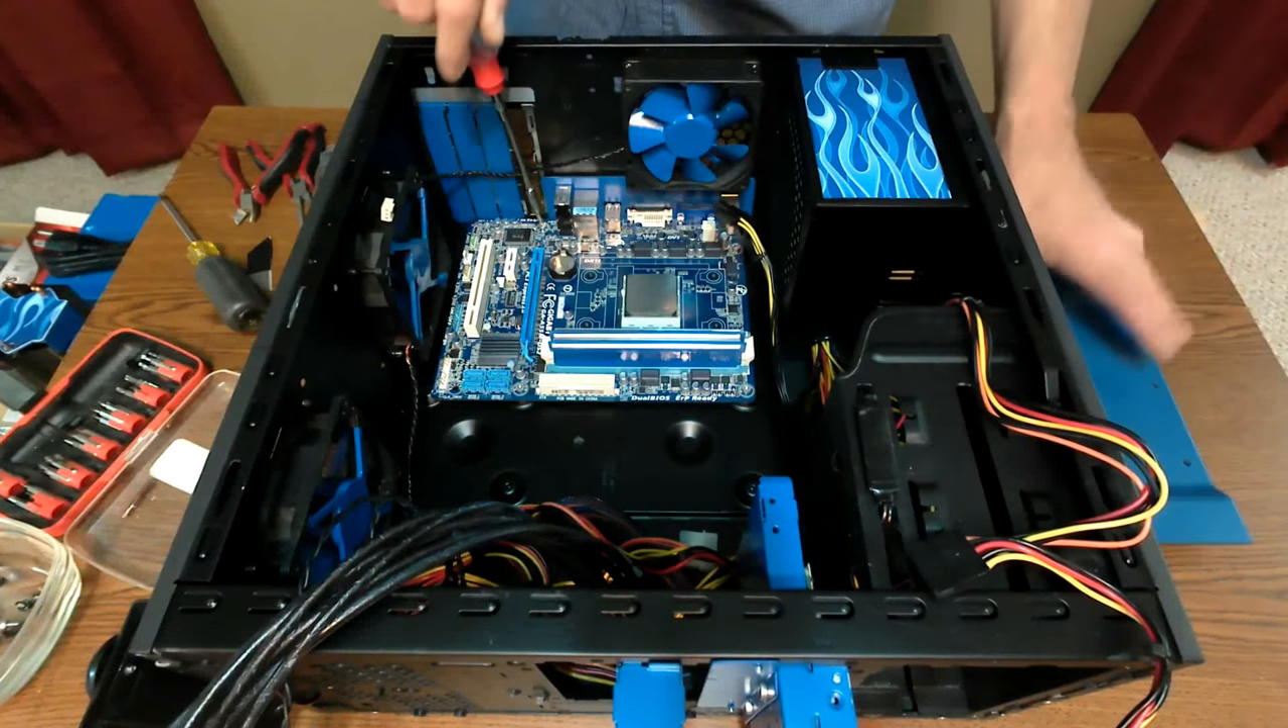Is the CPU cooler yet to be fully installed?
Yes.